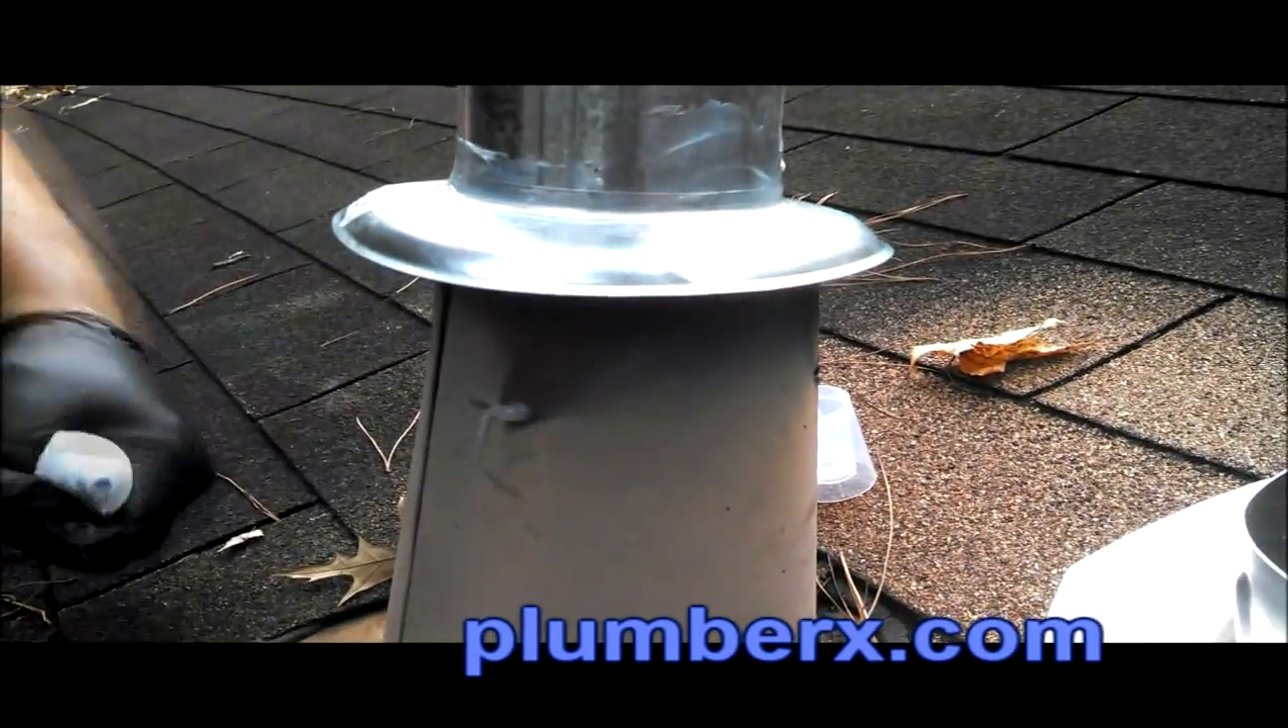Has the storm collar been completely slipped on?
Yes.